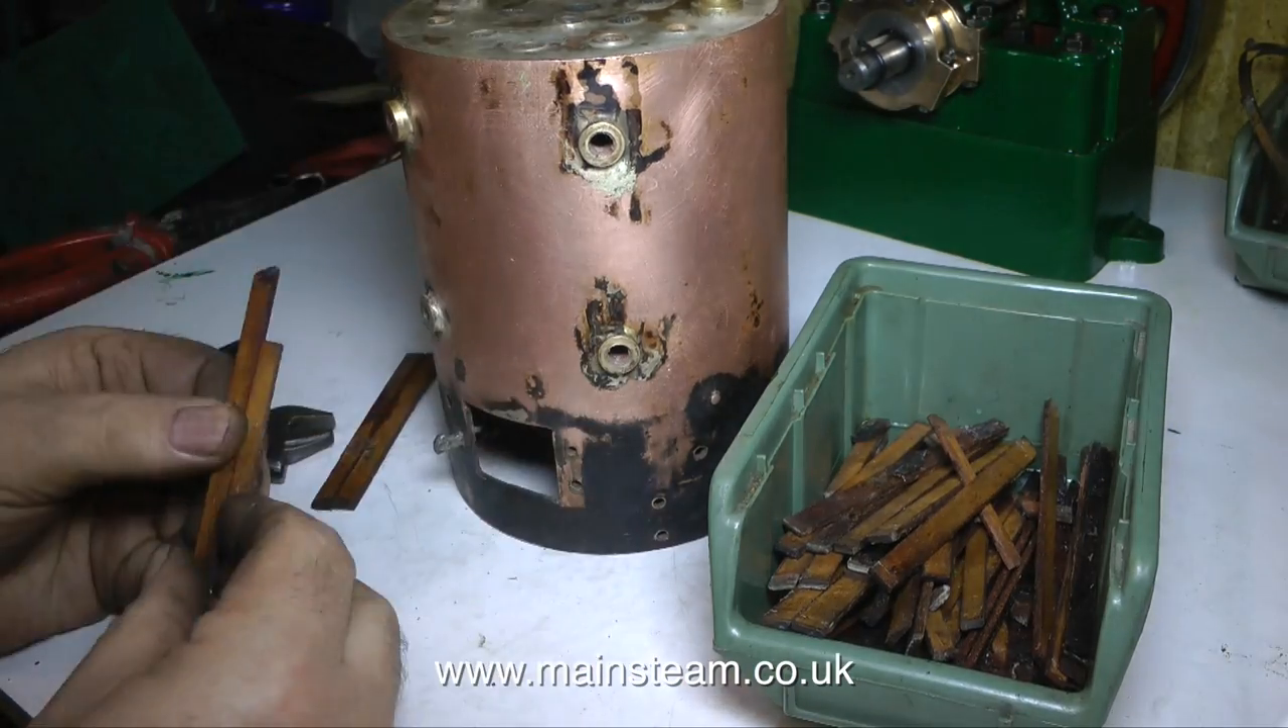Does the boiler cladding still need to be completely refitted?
Yes.